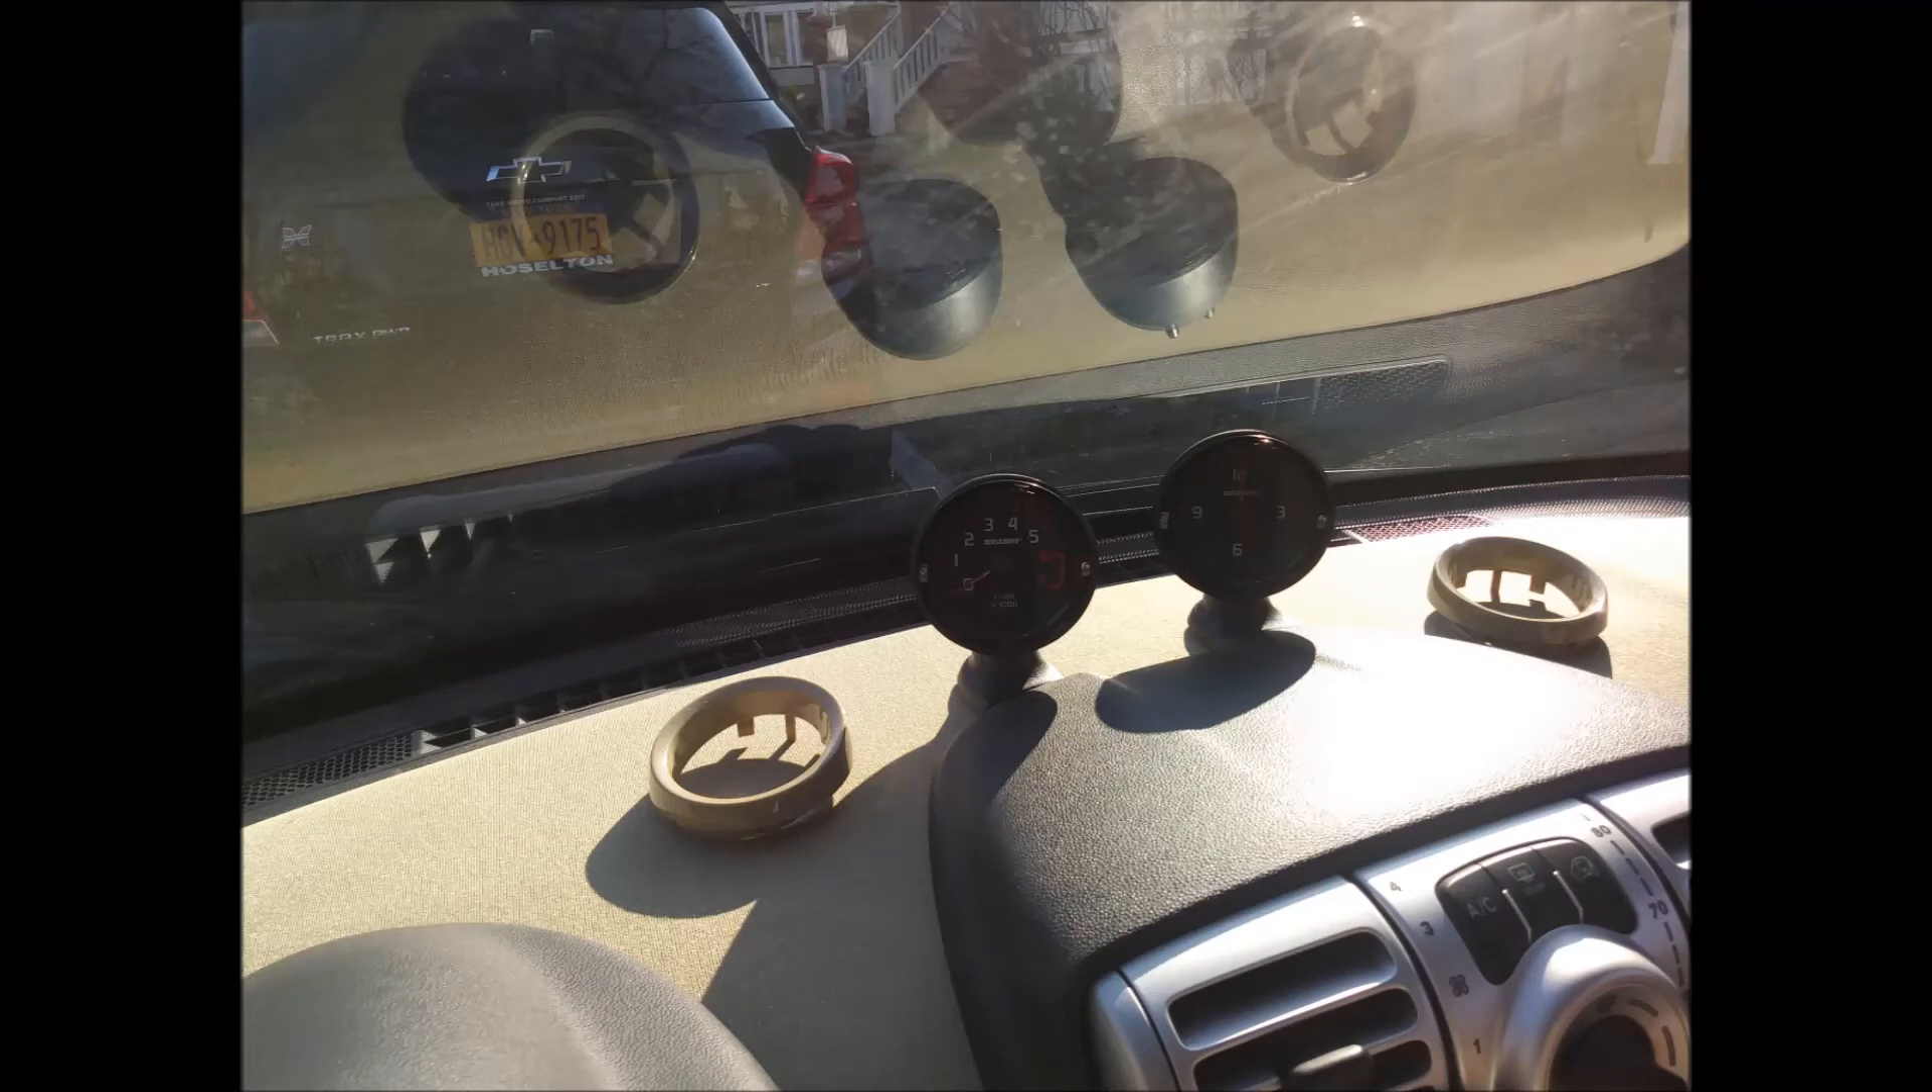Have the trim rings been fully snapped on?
No.